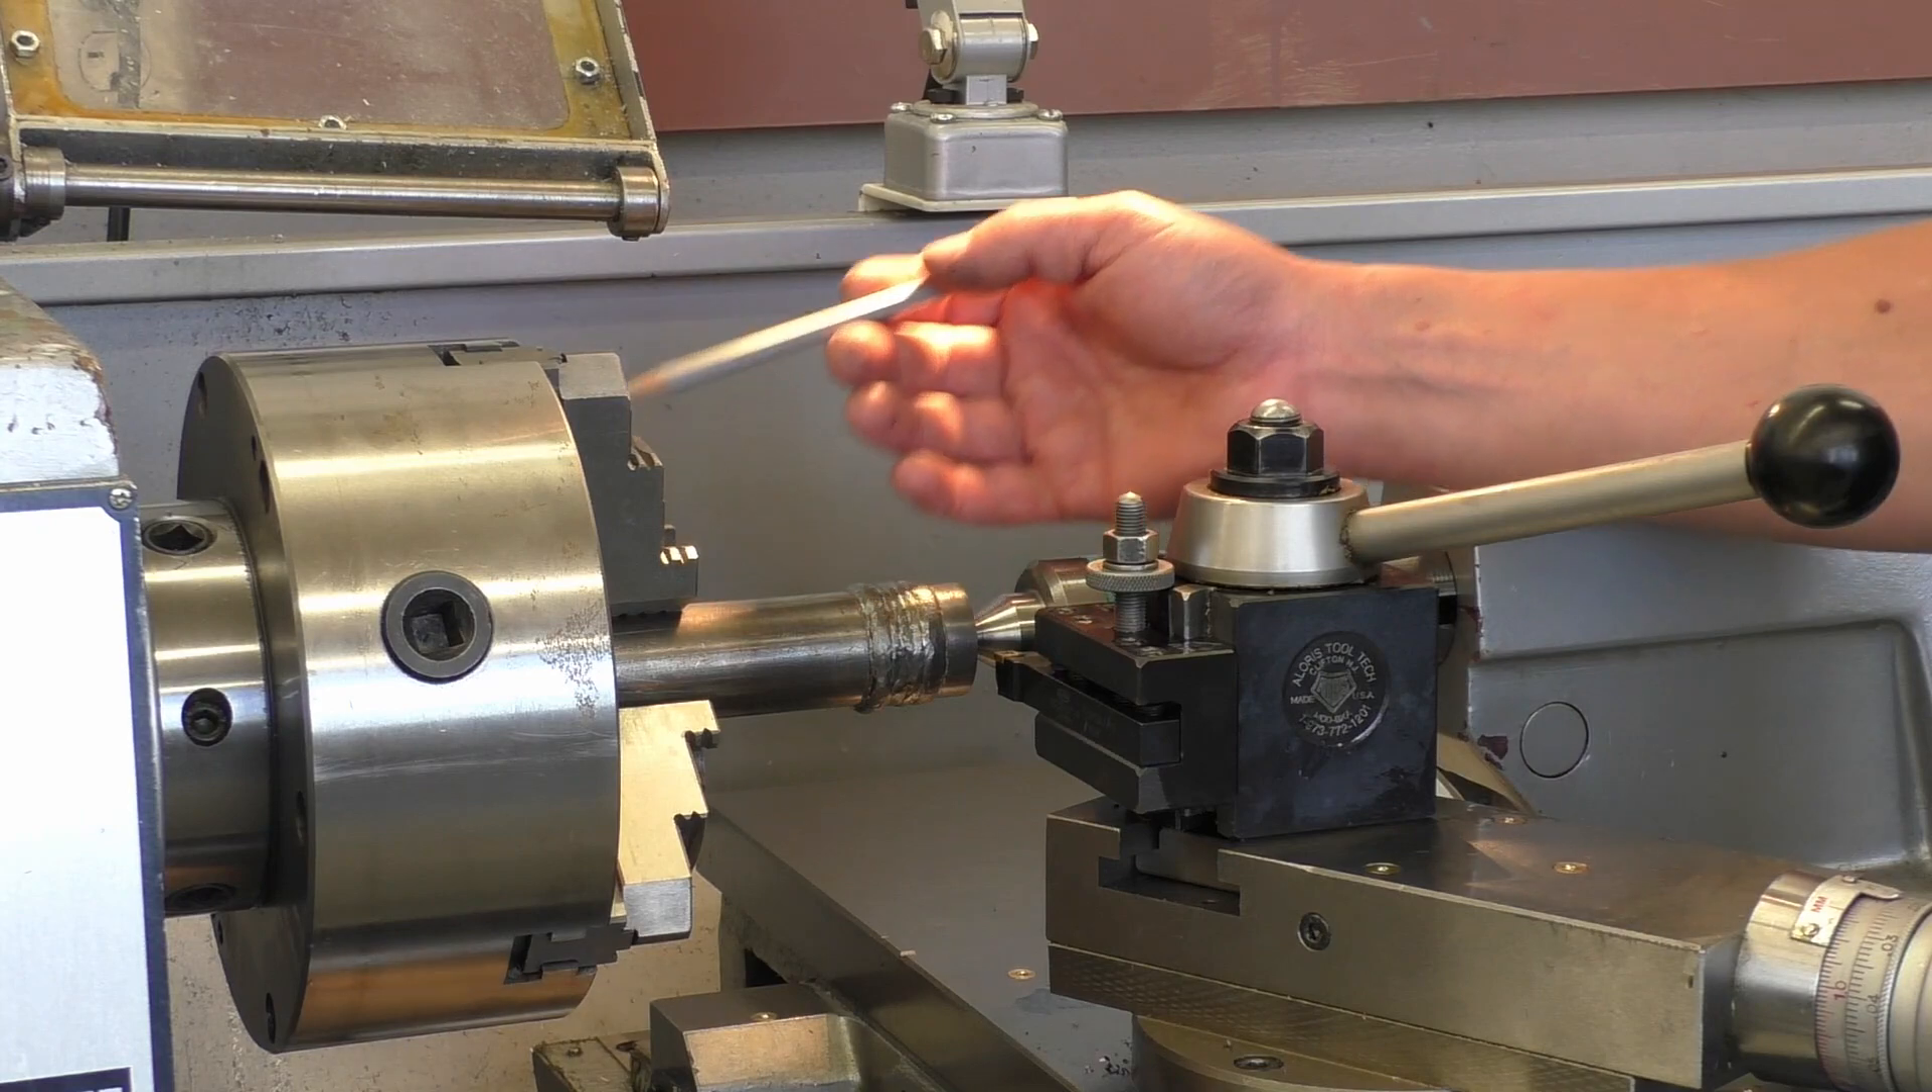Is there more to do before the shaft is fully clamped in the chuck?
No.